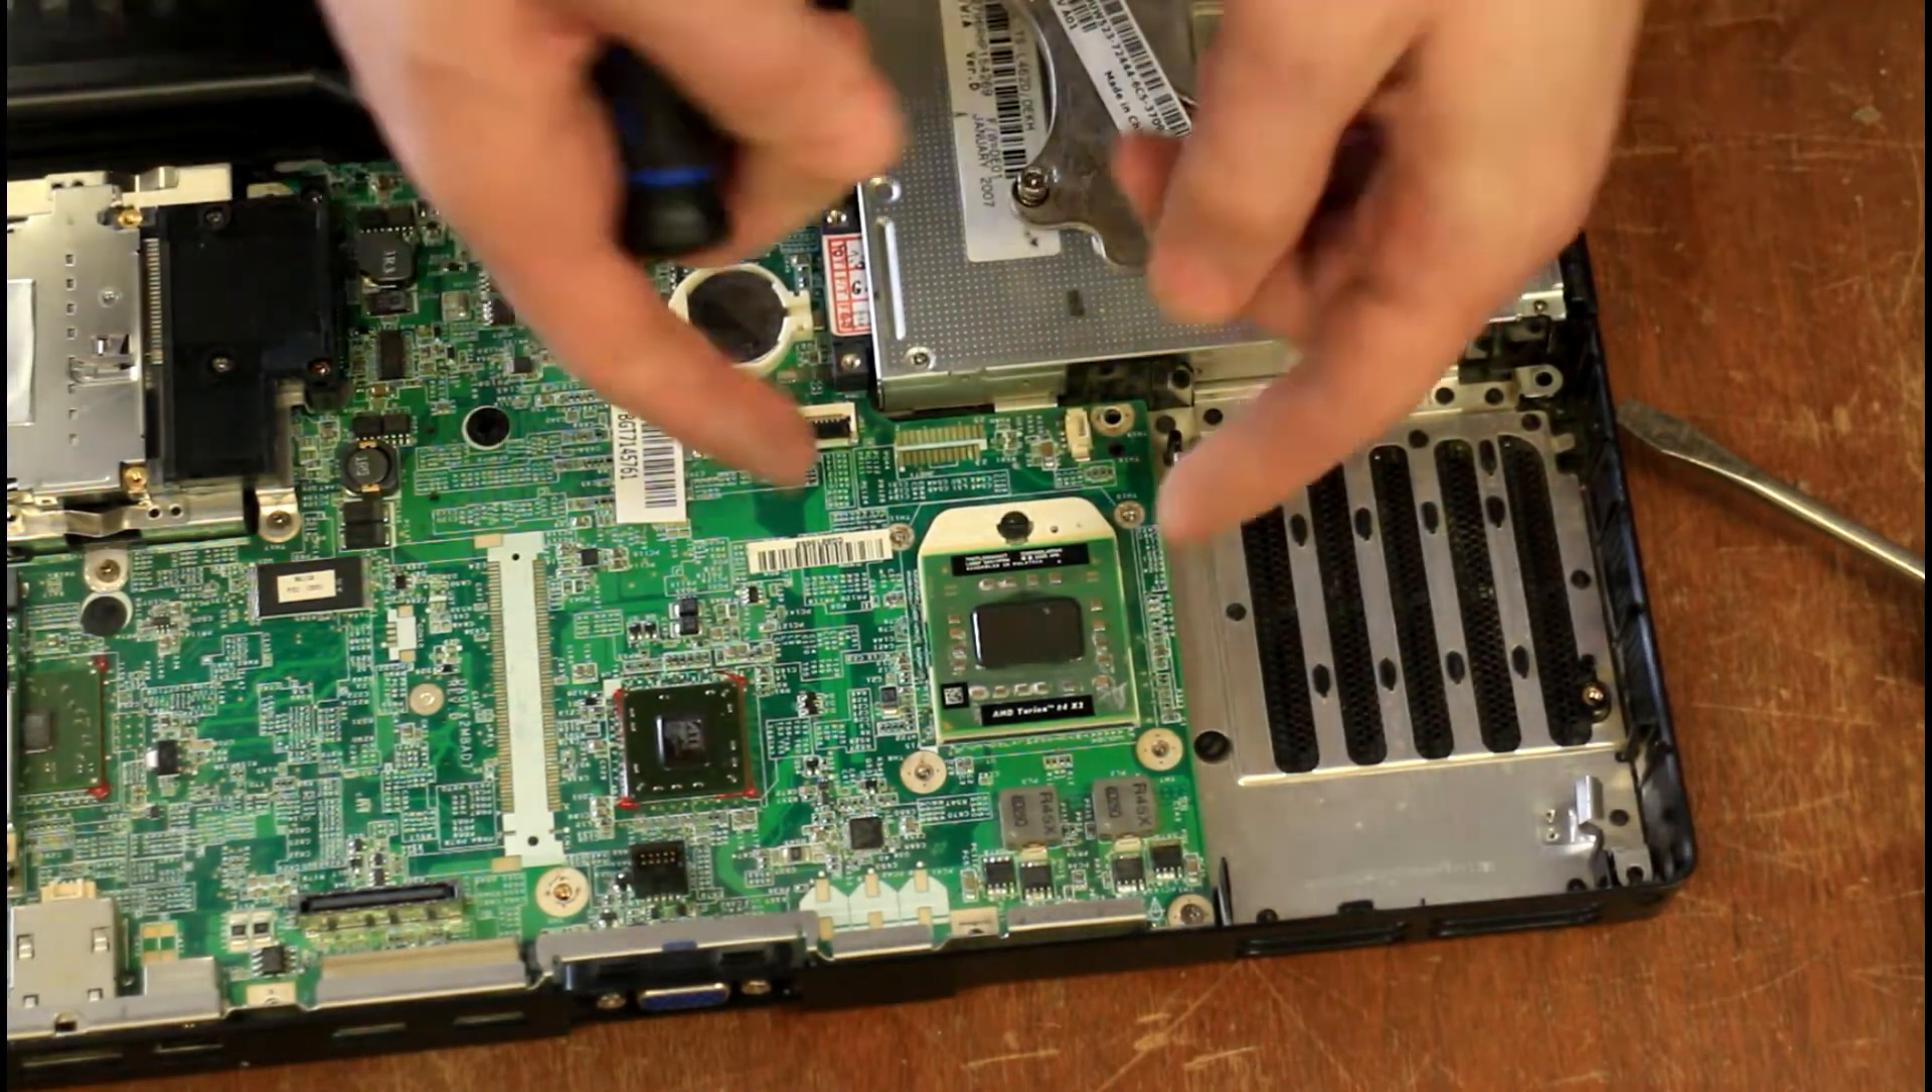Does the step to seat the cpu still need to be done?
No.